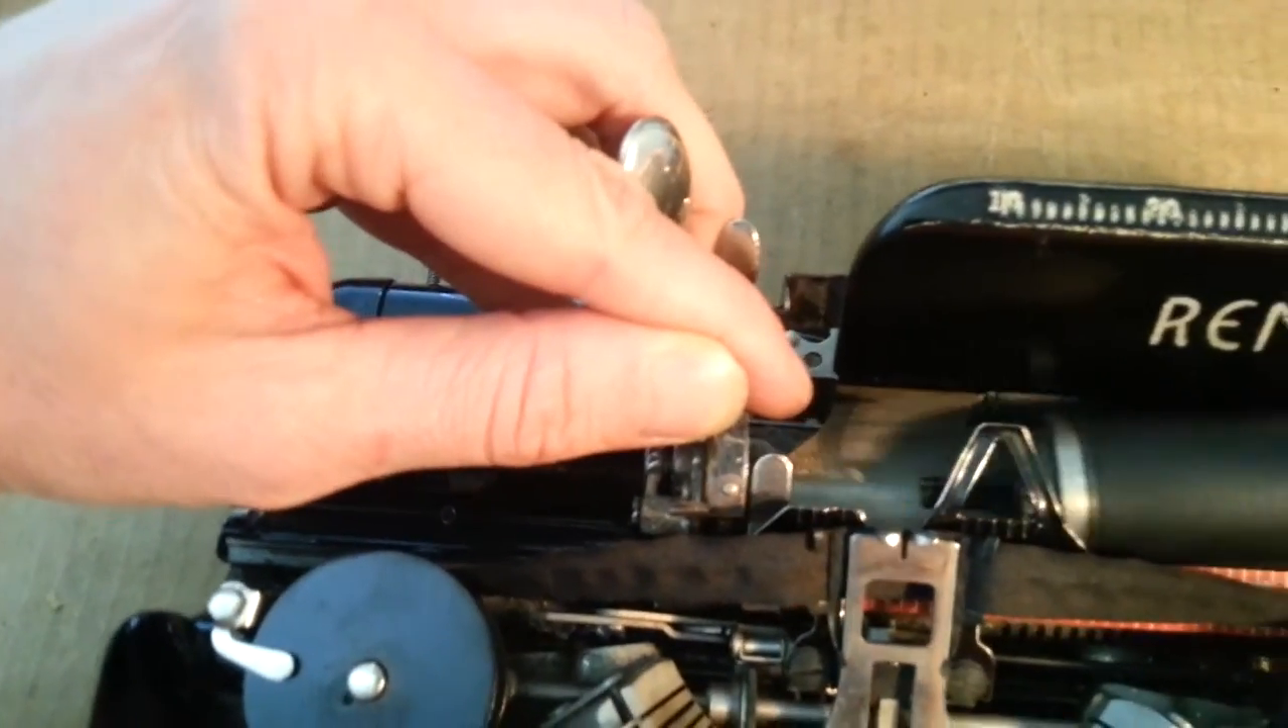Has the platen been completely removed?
No.